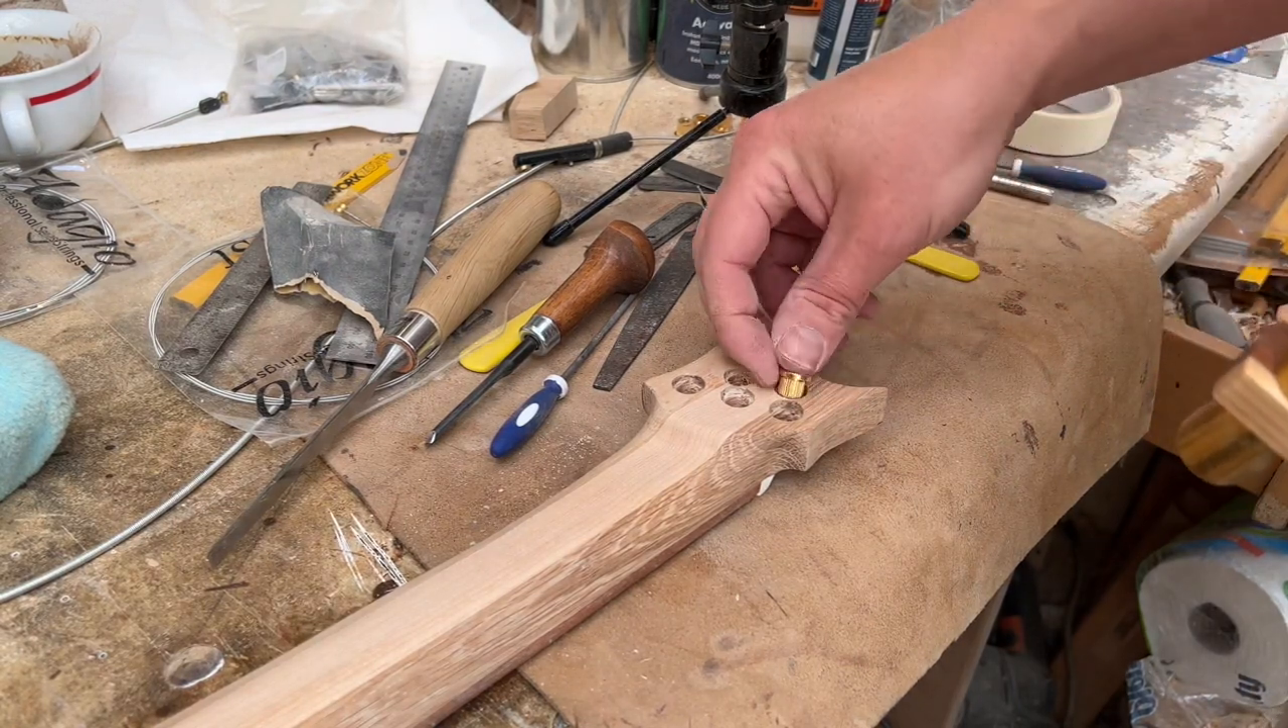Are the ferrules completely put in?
No.